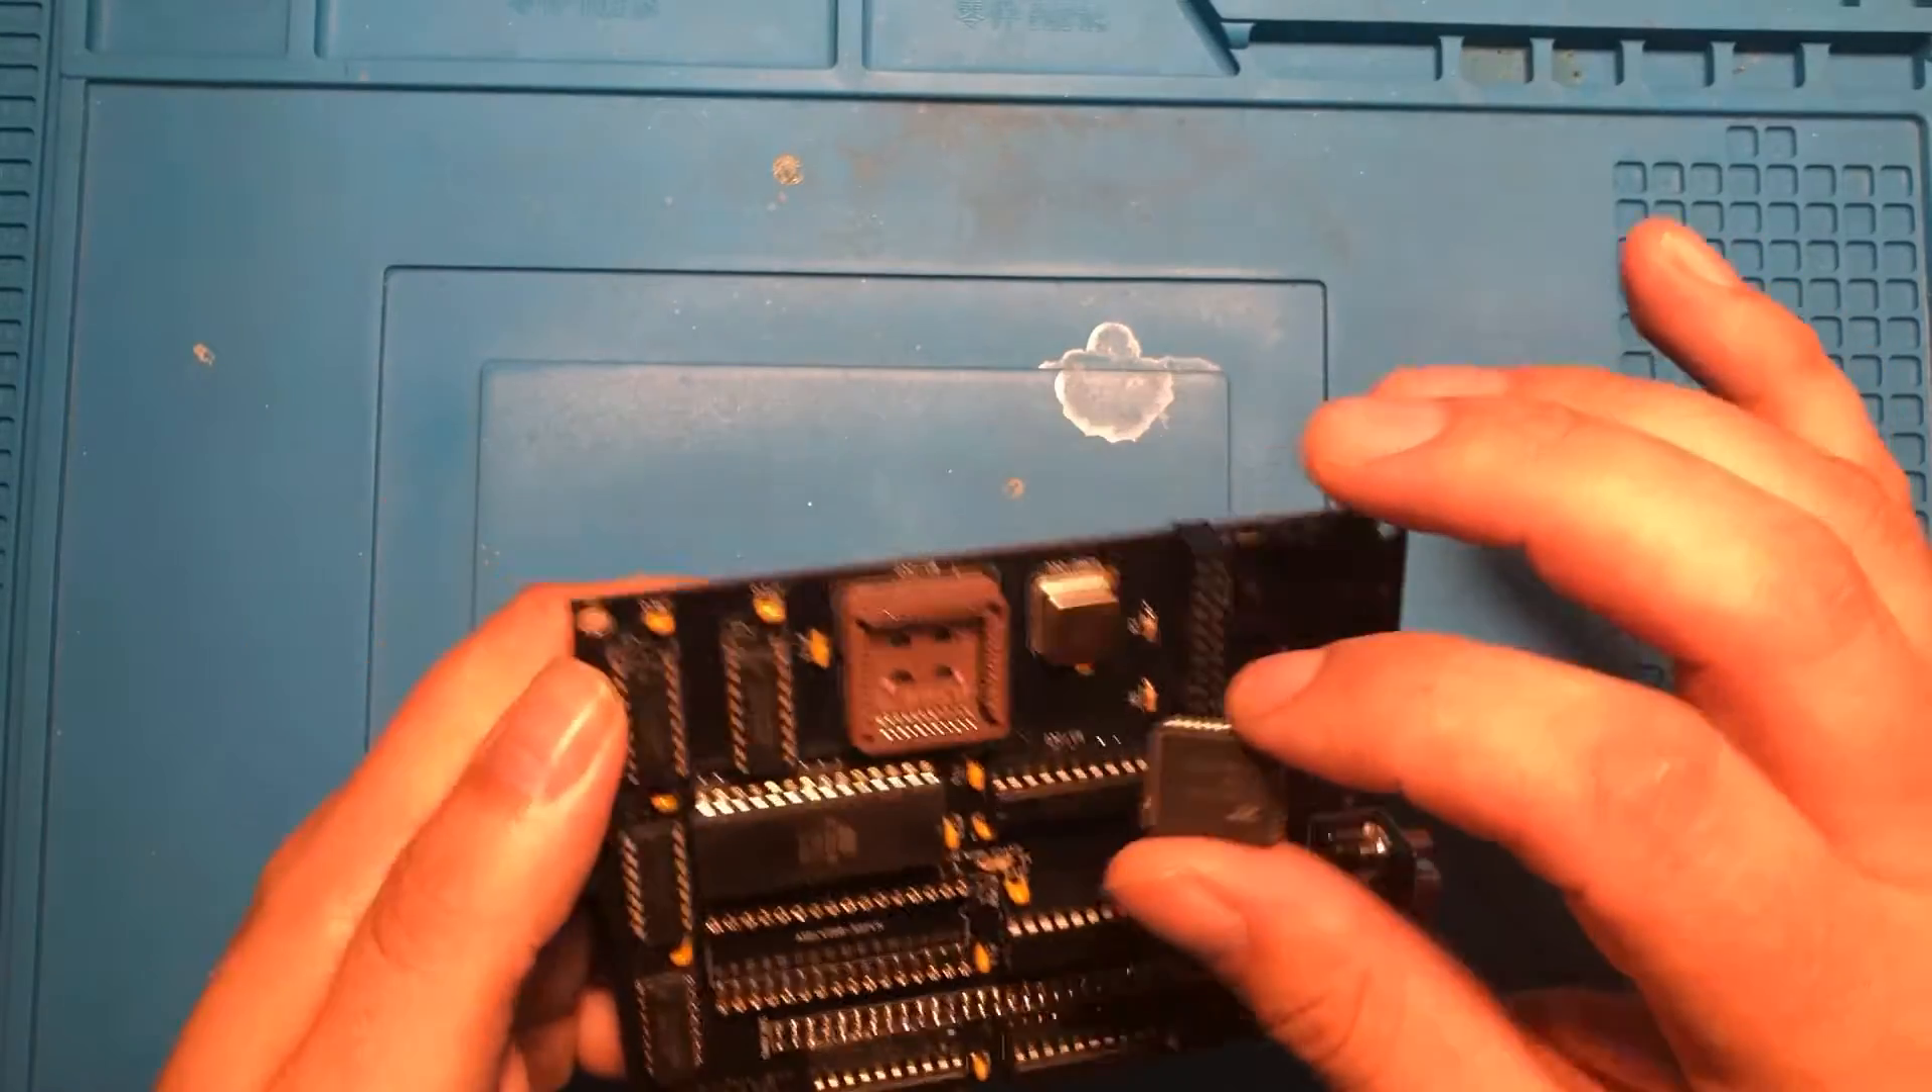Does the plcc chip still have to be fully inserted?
Yes.